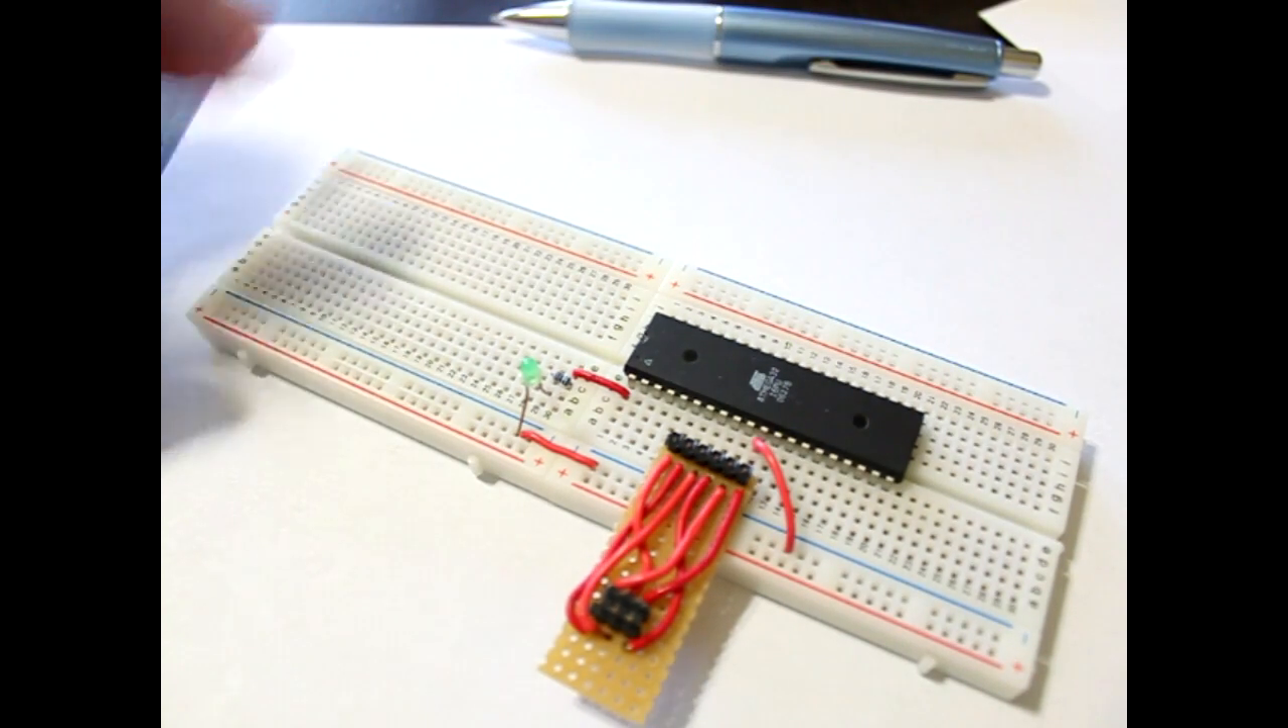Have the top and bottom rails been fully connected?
No.